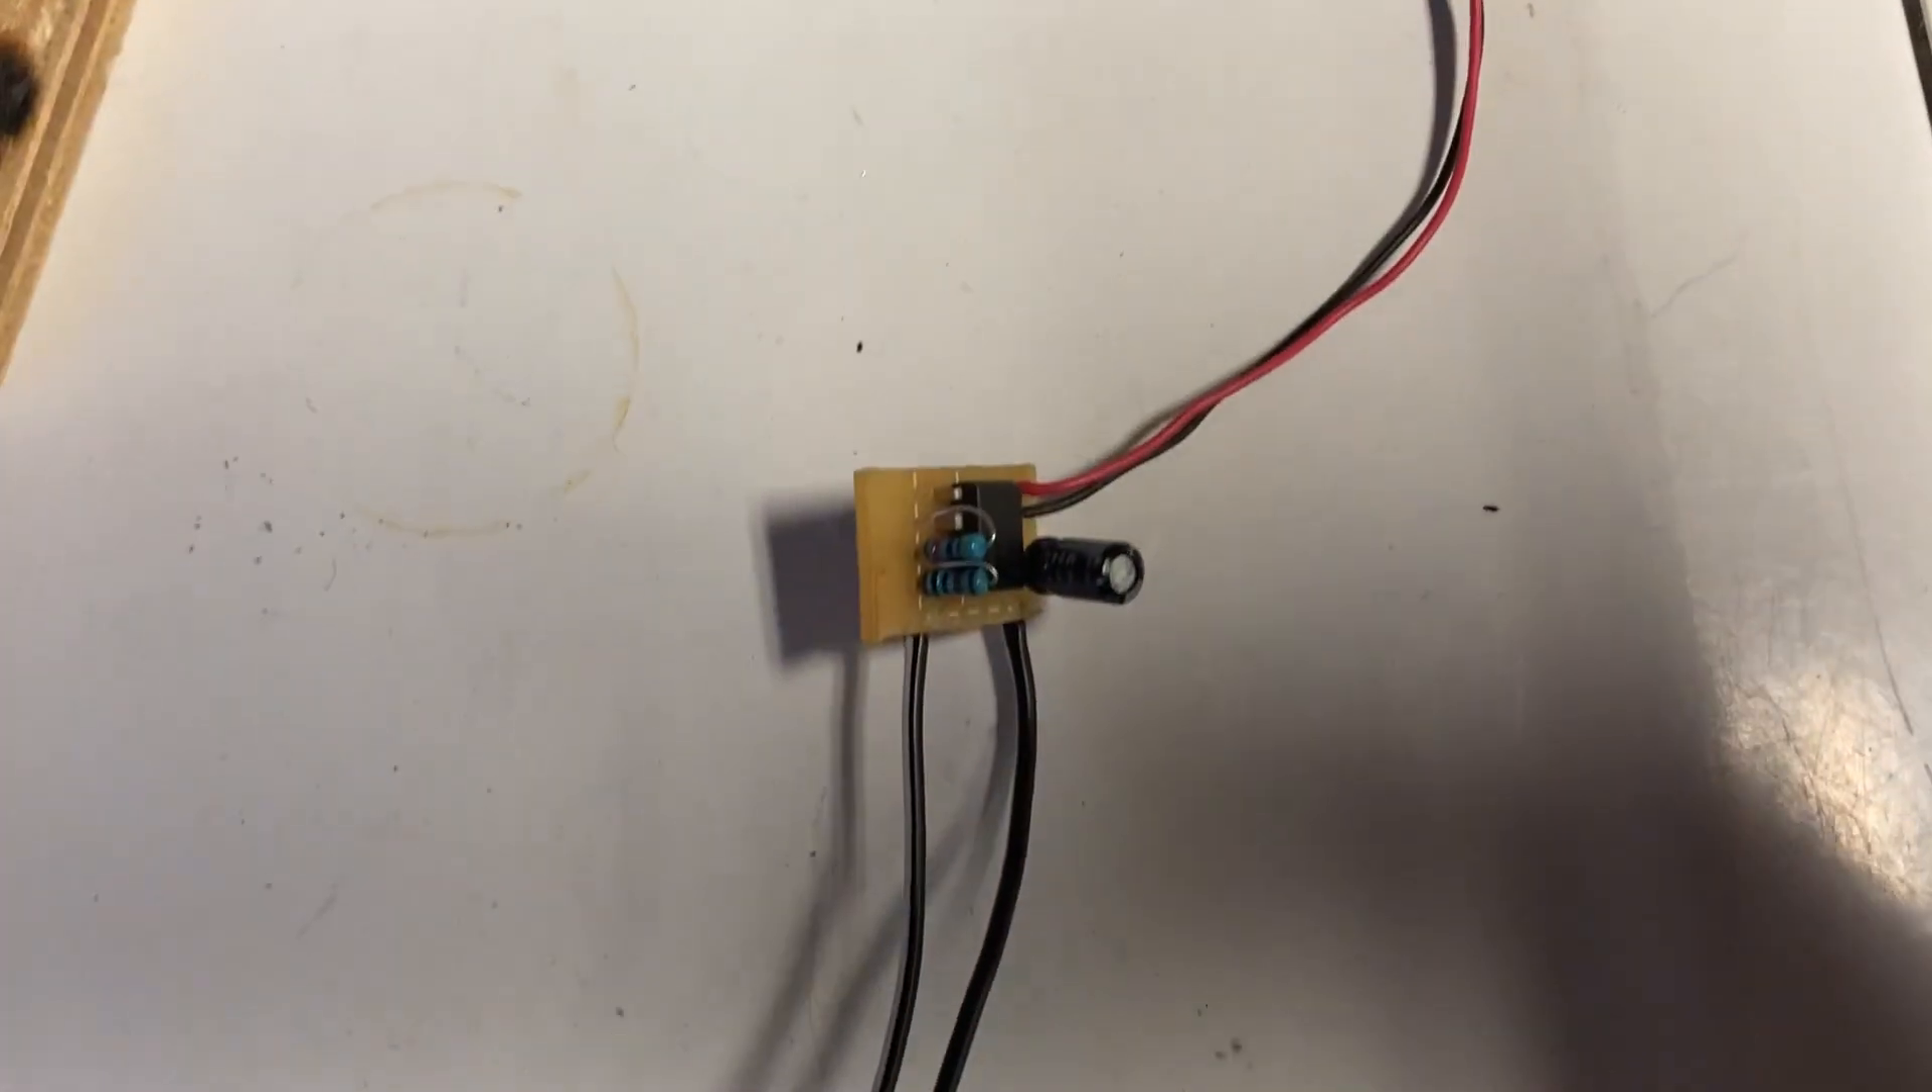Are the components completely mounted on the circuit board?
Yes.